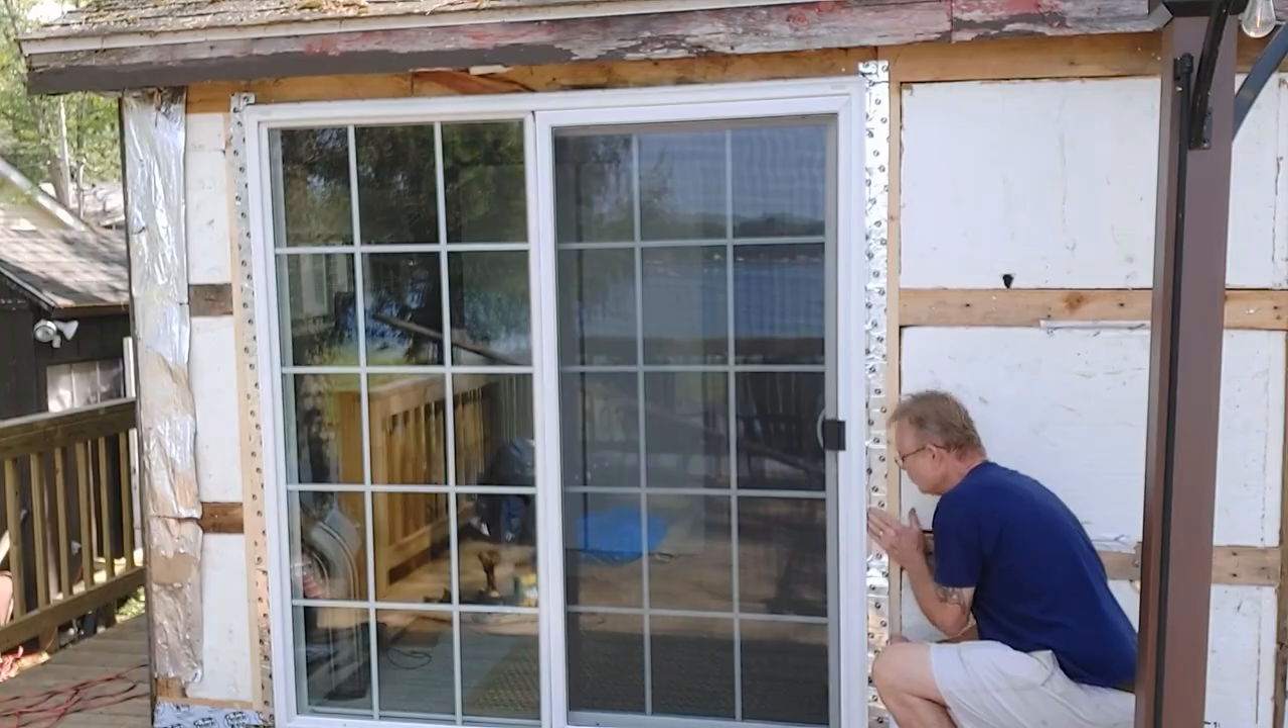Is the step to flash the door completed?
No.